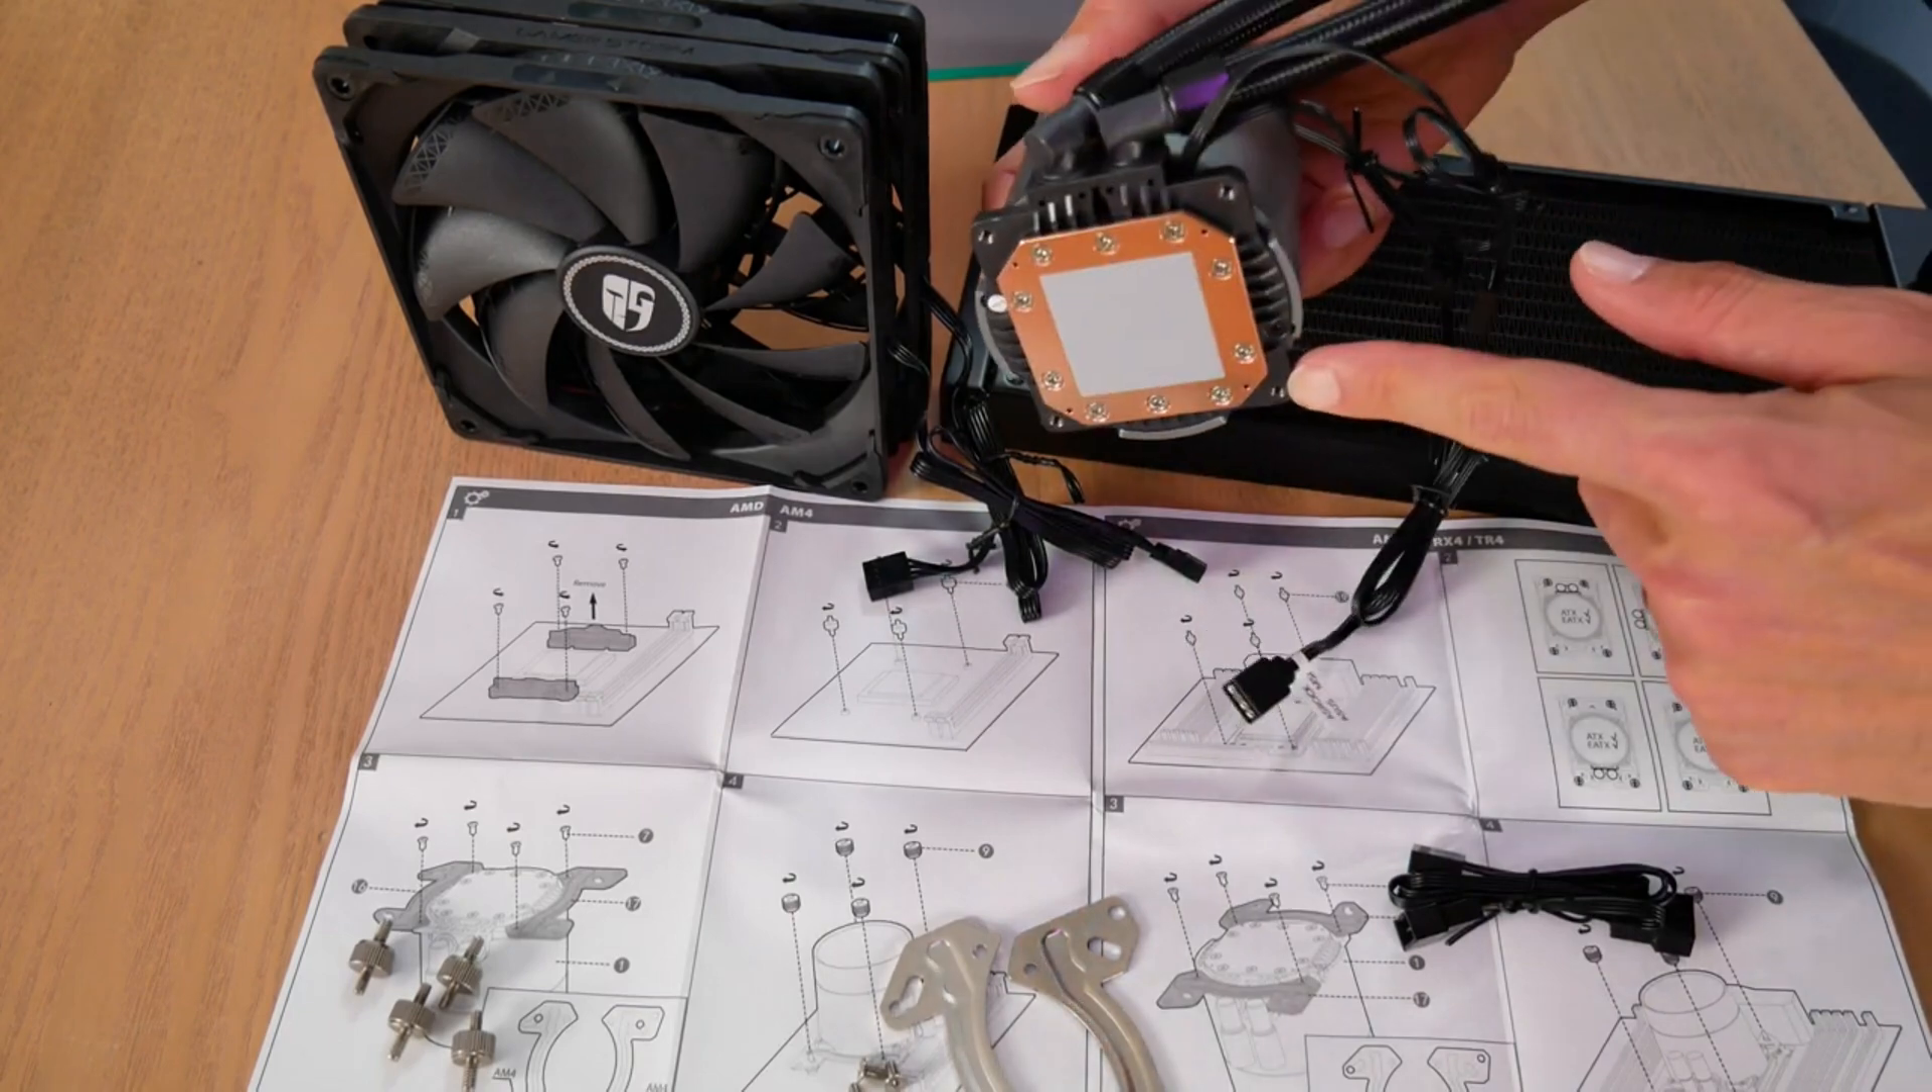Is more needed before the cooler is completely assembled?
Yes.